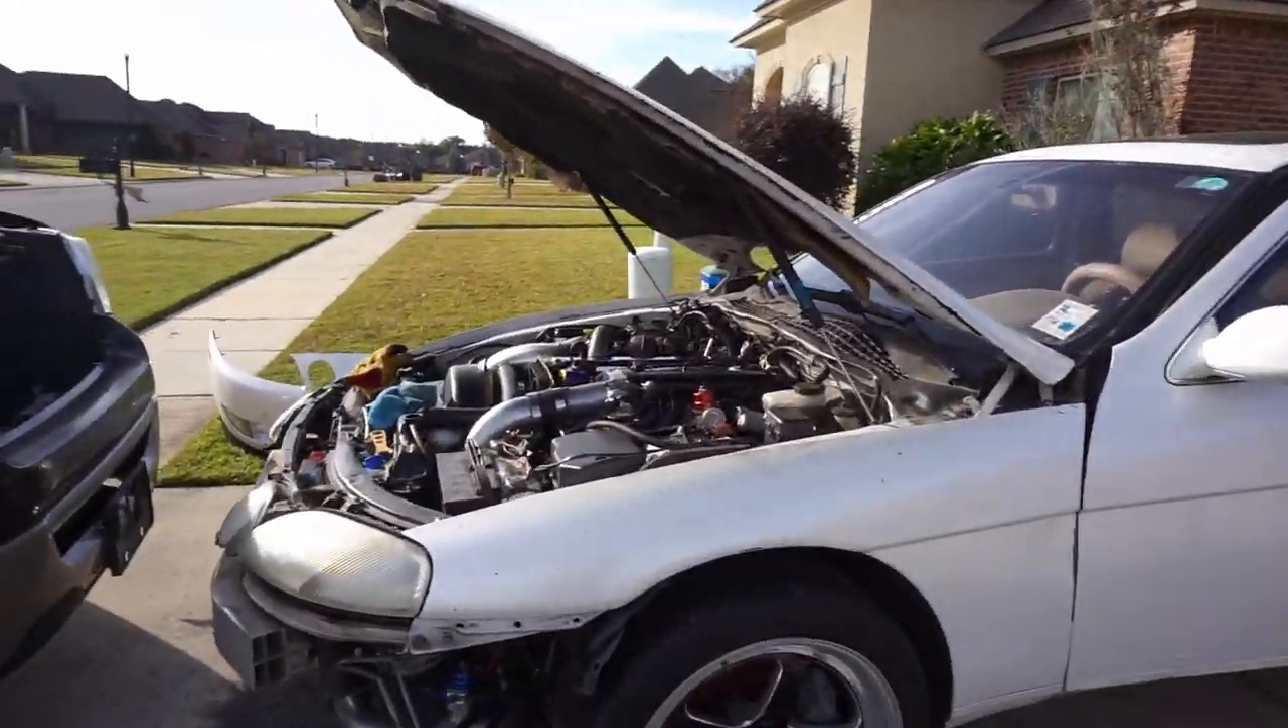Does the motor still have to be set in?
No.